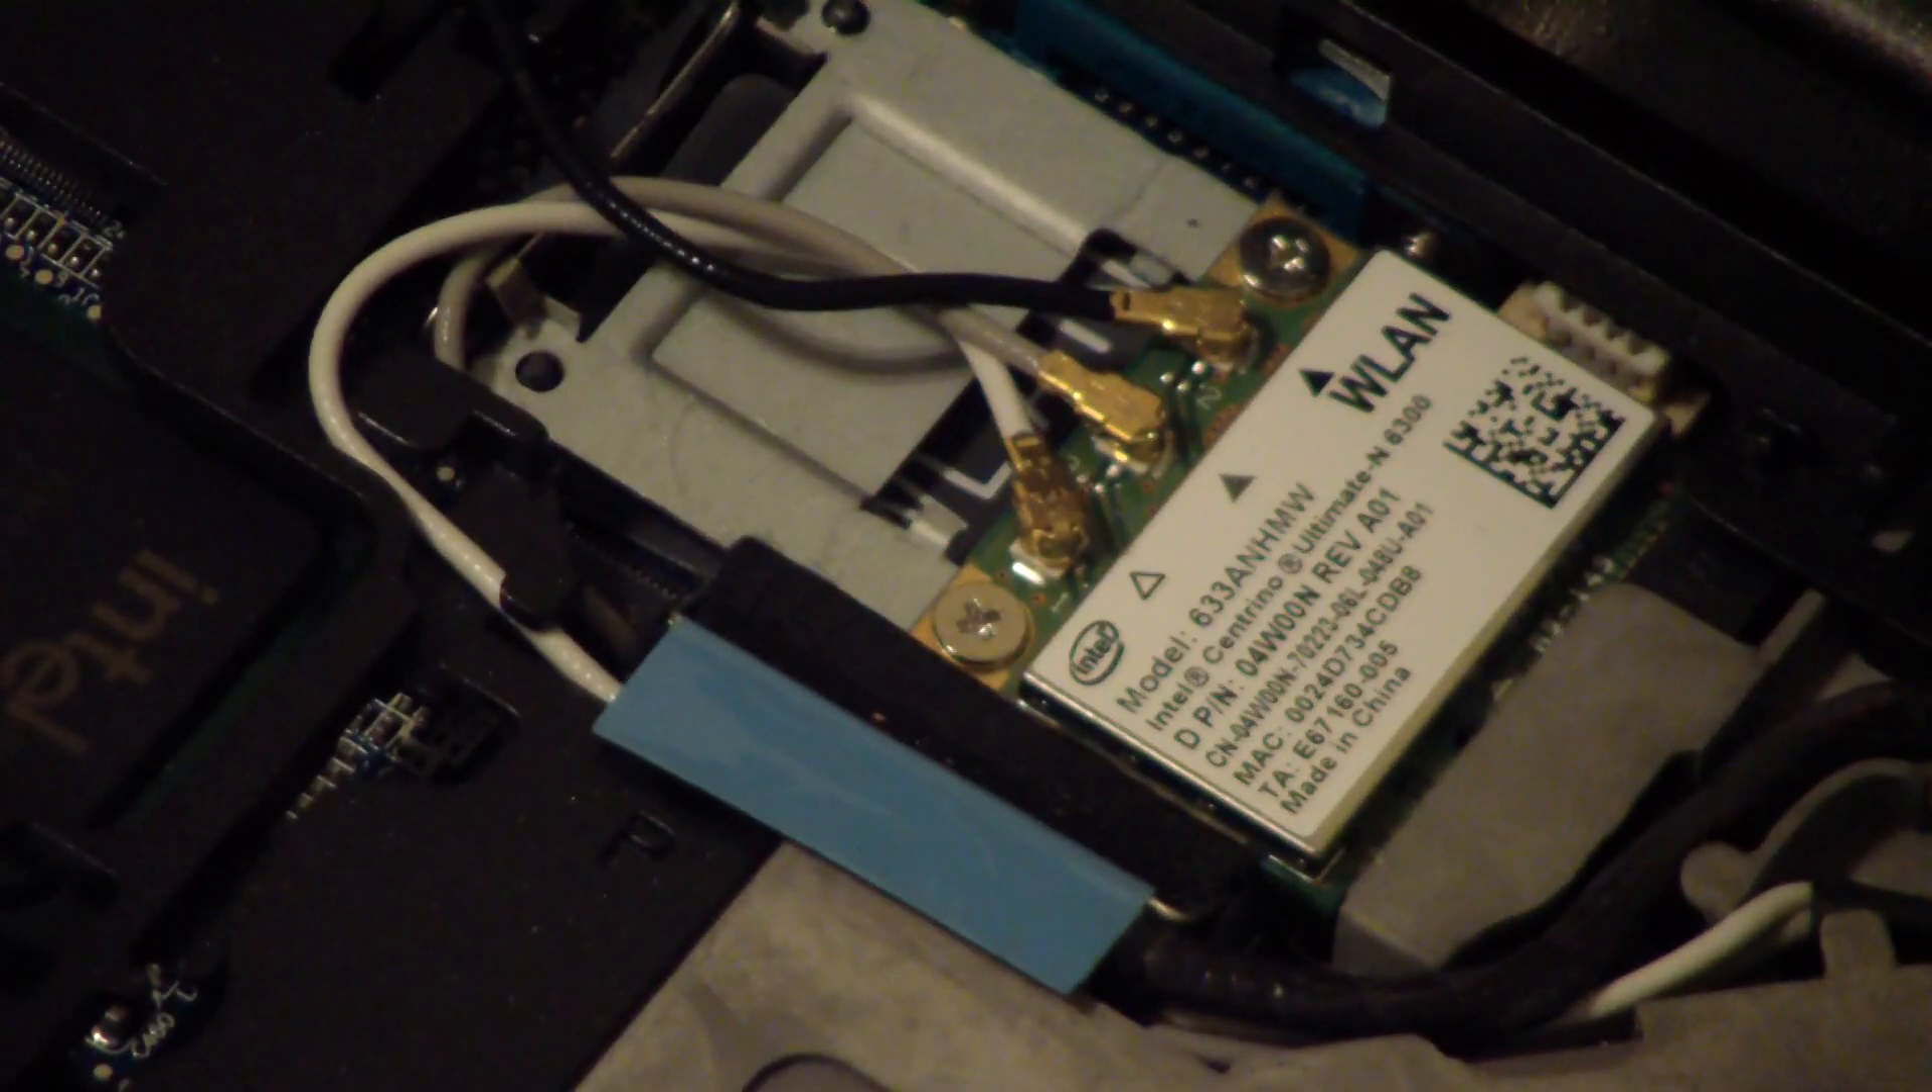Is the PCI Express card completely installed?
Yes.